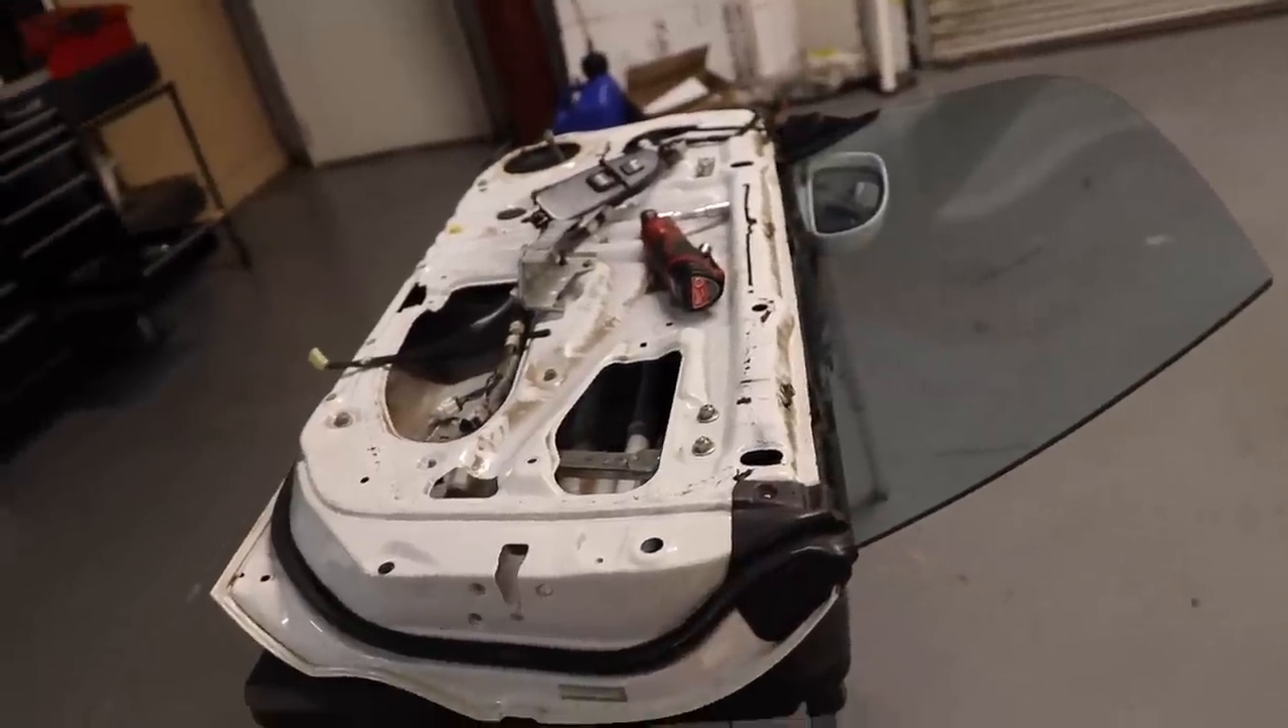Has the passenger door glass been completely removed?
No.